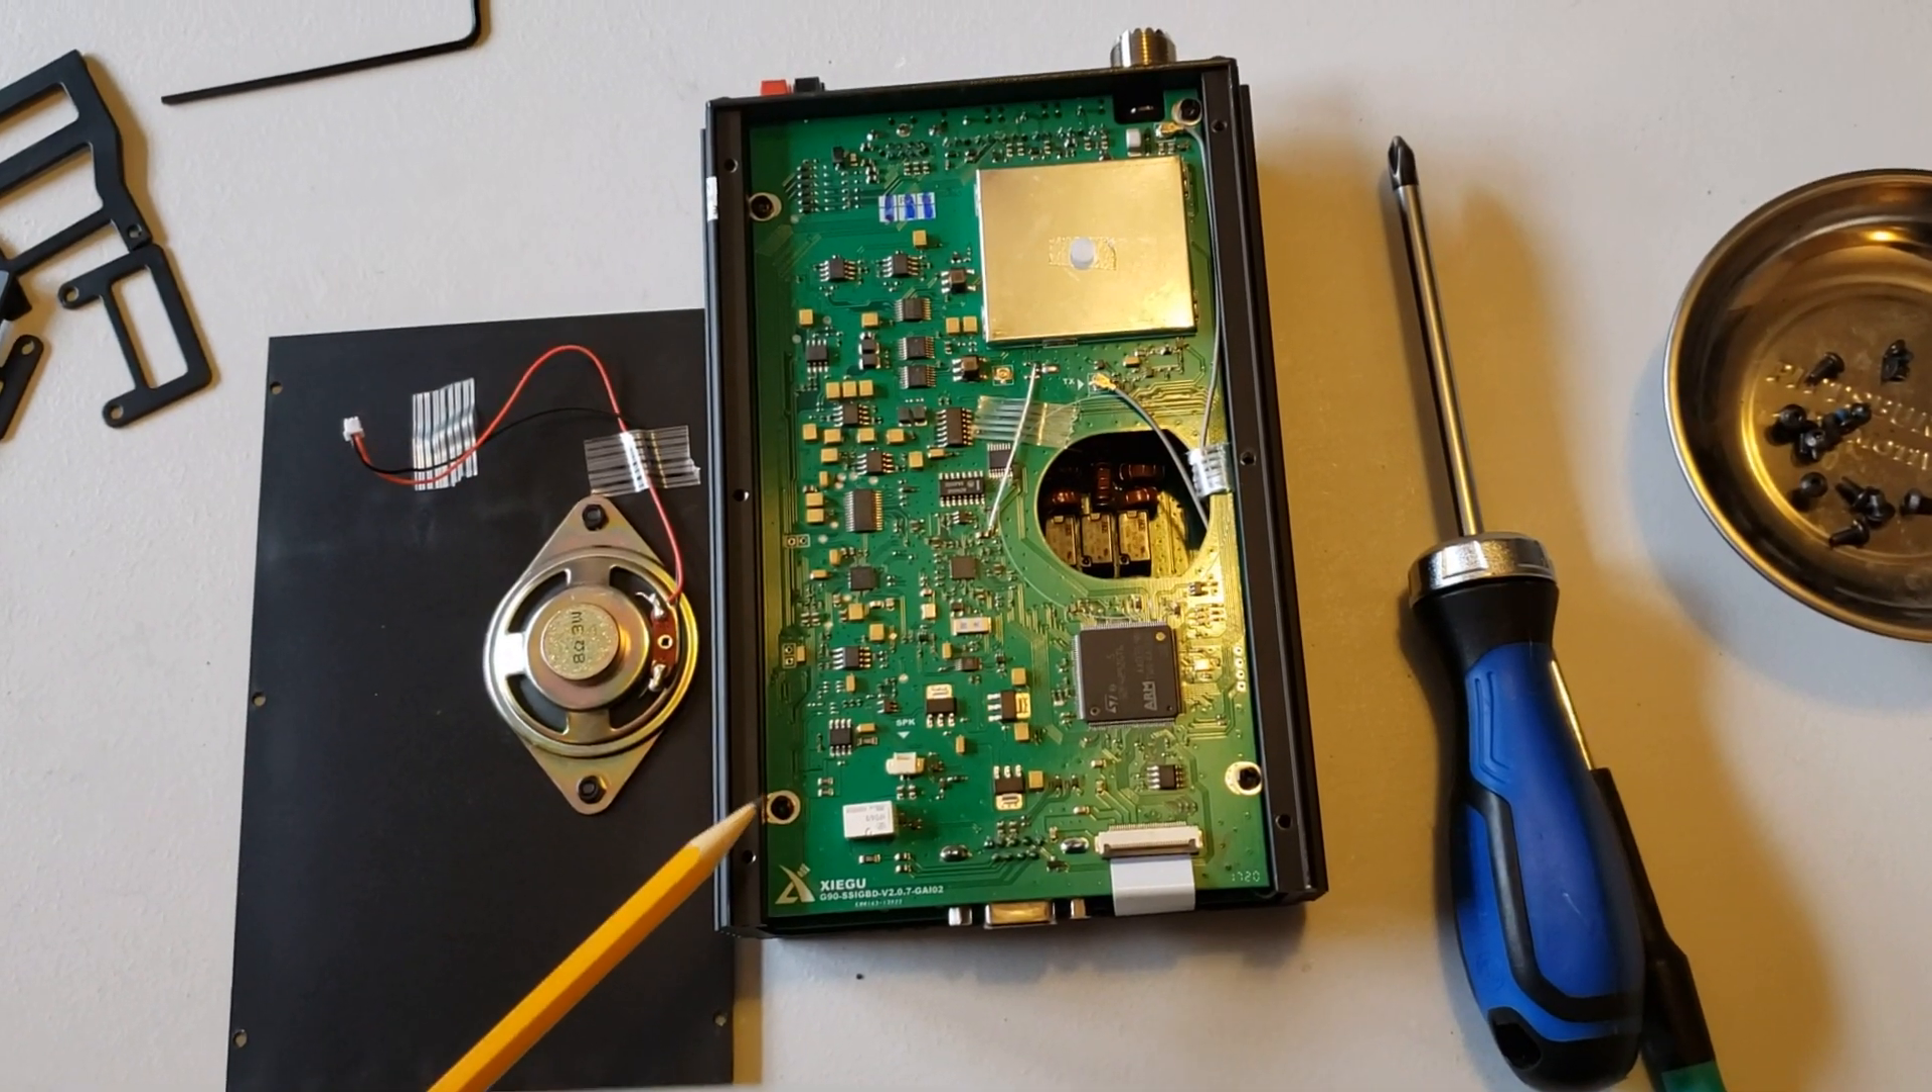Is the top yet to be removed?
No.